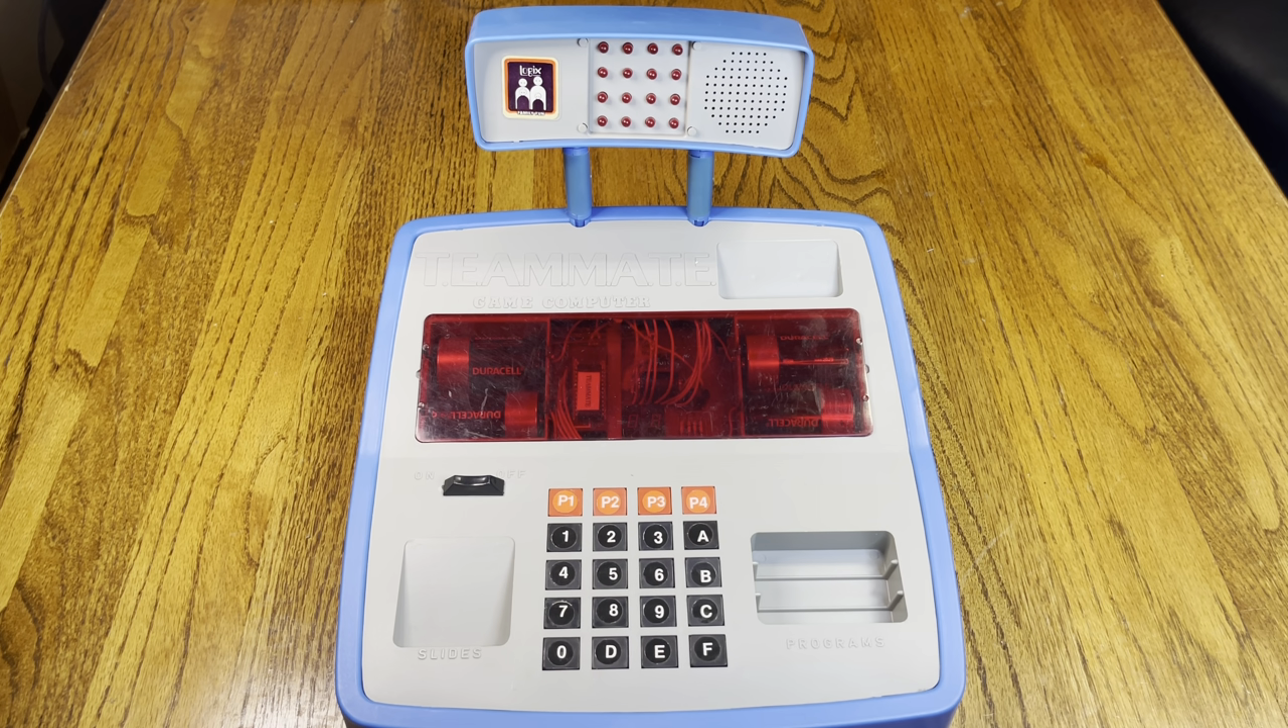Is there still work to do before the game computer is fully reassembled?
No.